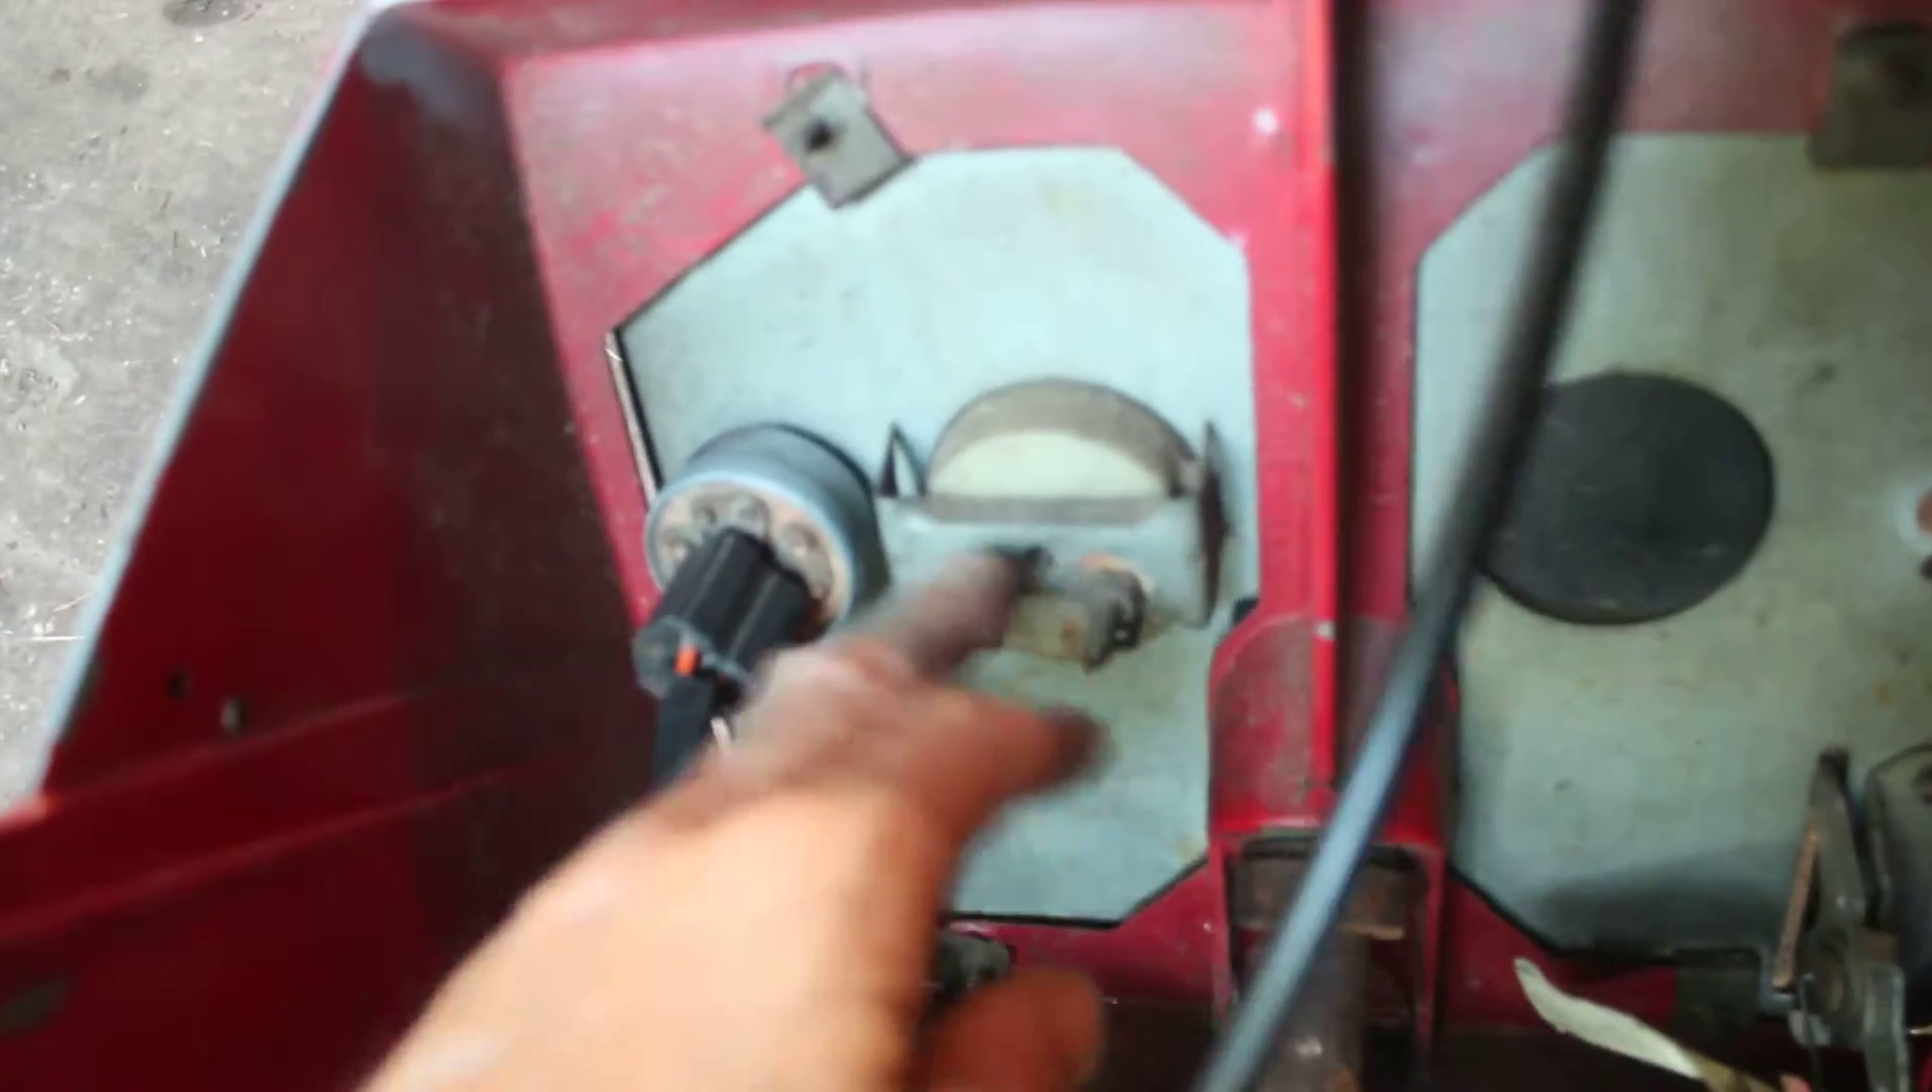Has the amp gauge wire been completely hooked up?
No.